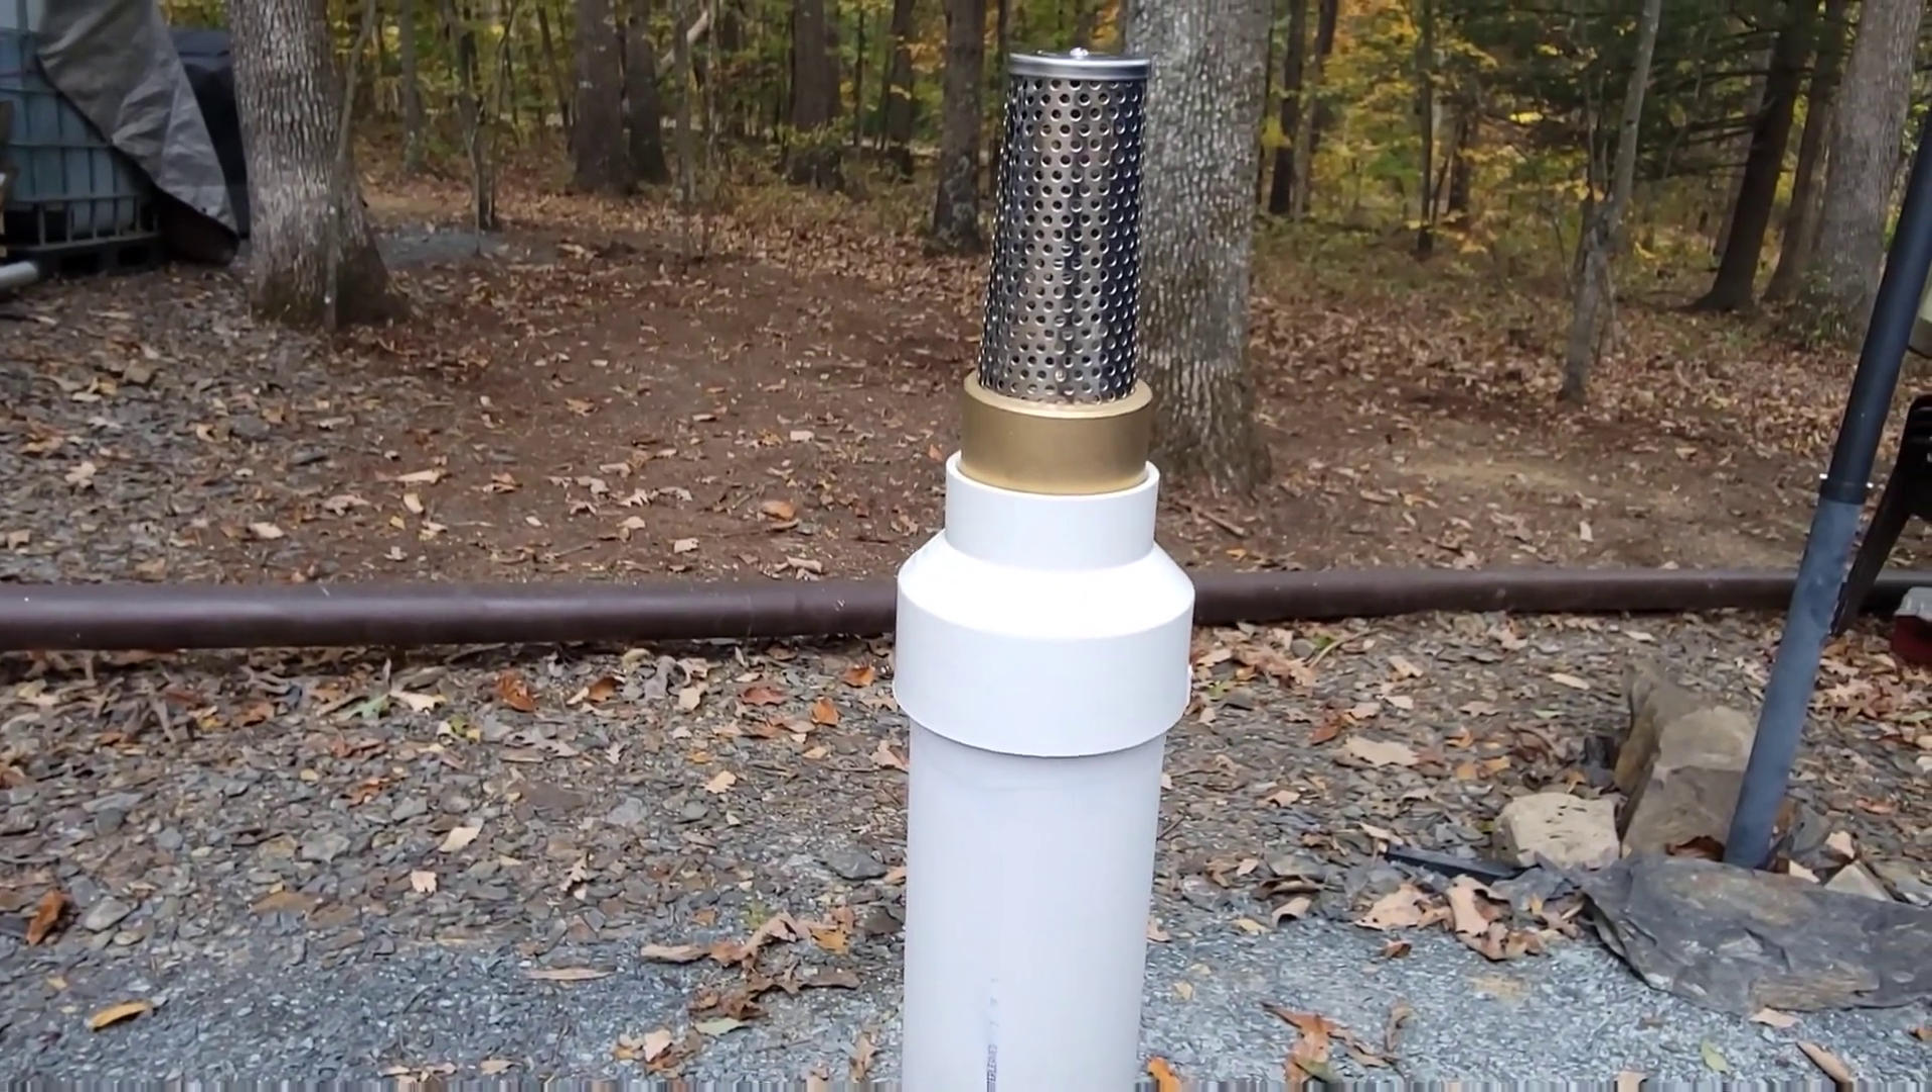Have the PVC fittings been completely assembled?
Yes.